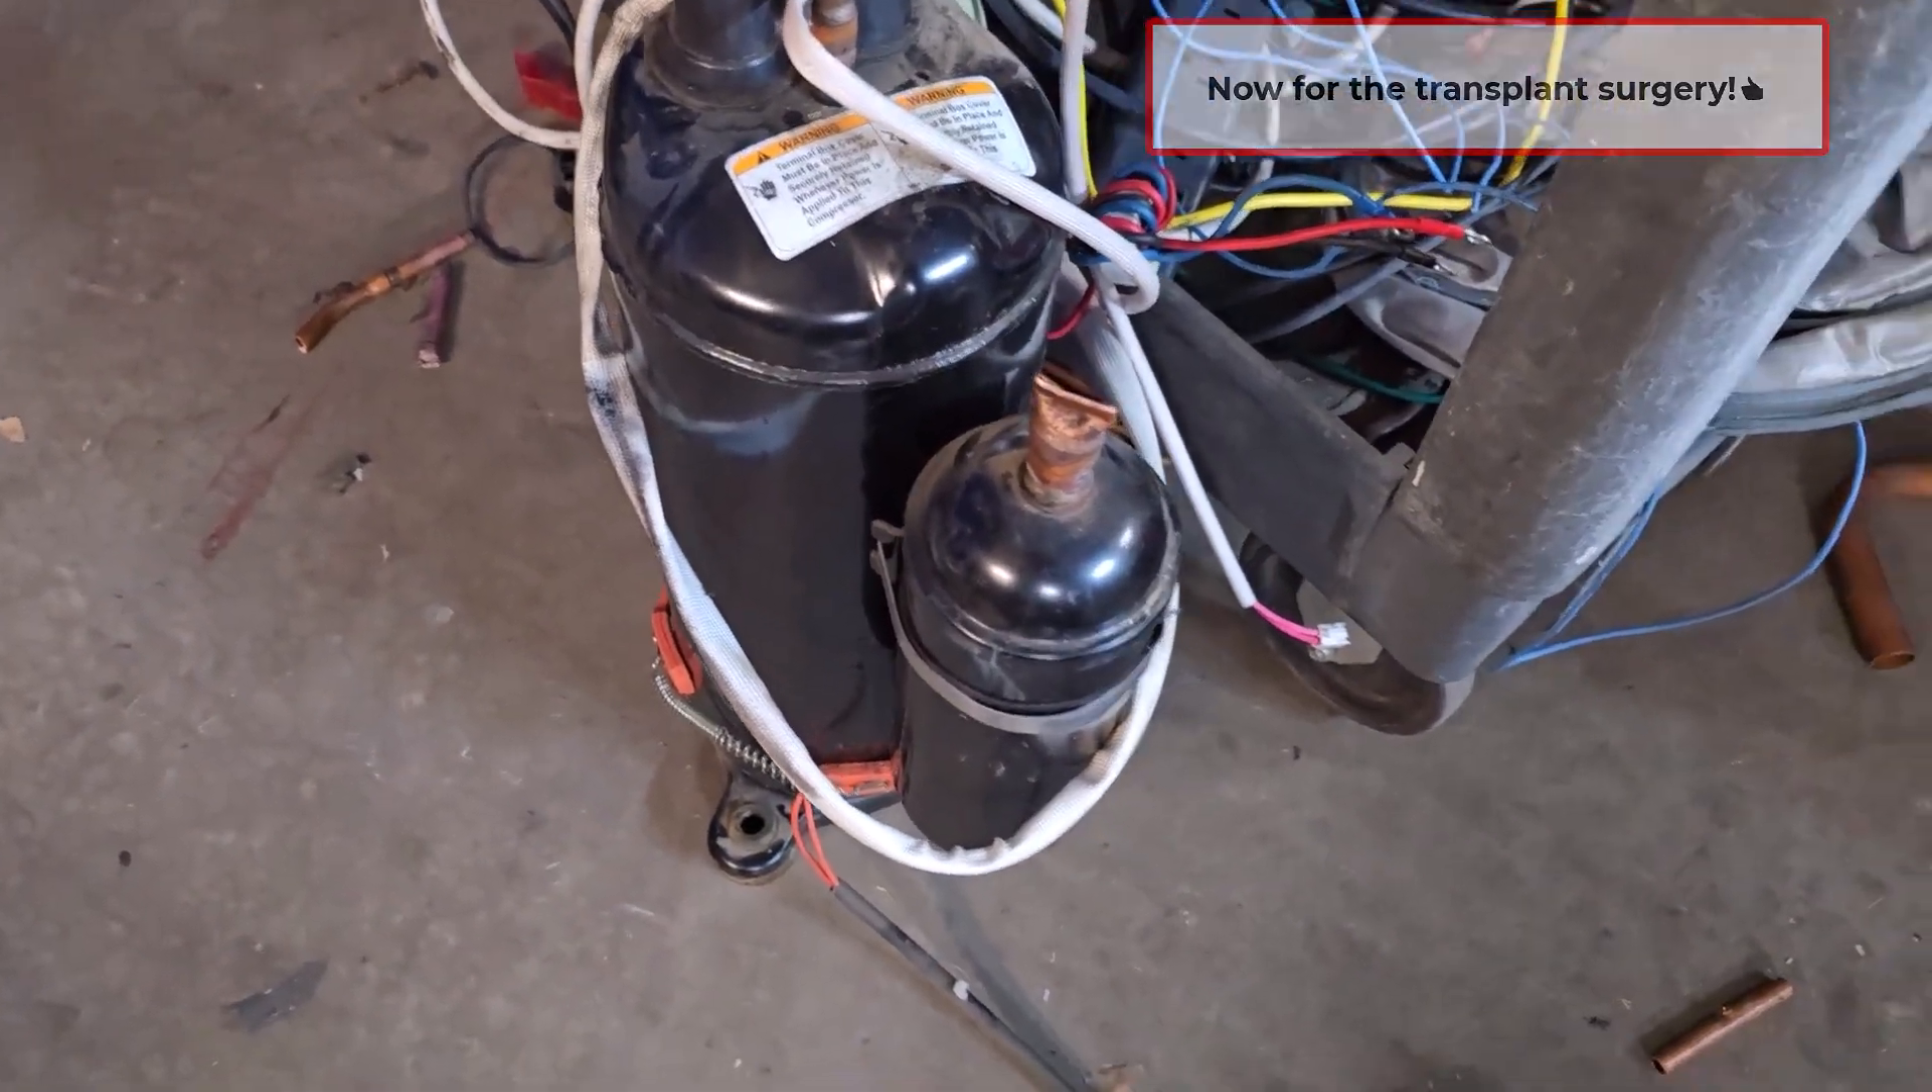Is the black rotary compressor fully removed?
Yes.